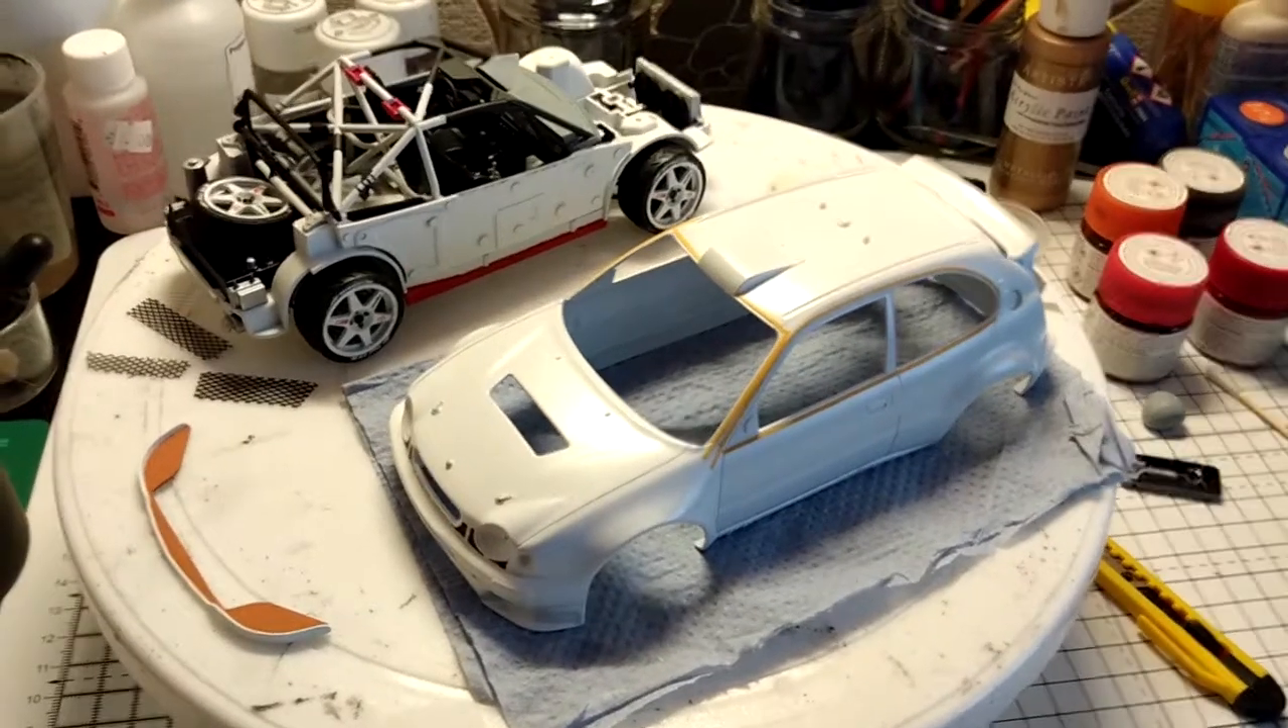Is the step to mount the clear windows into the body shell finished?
No.